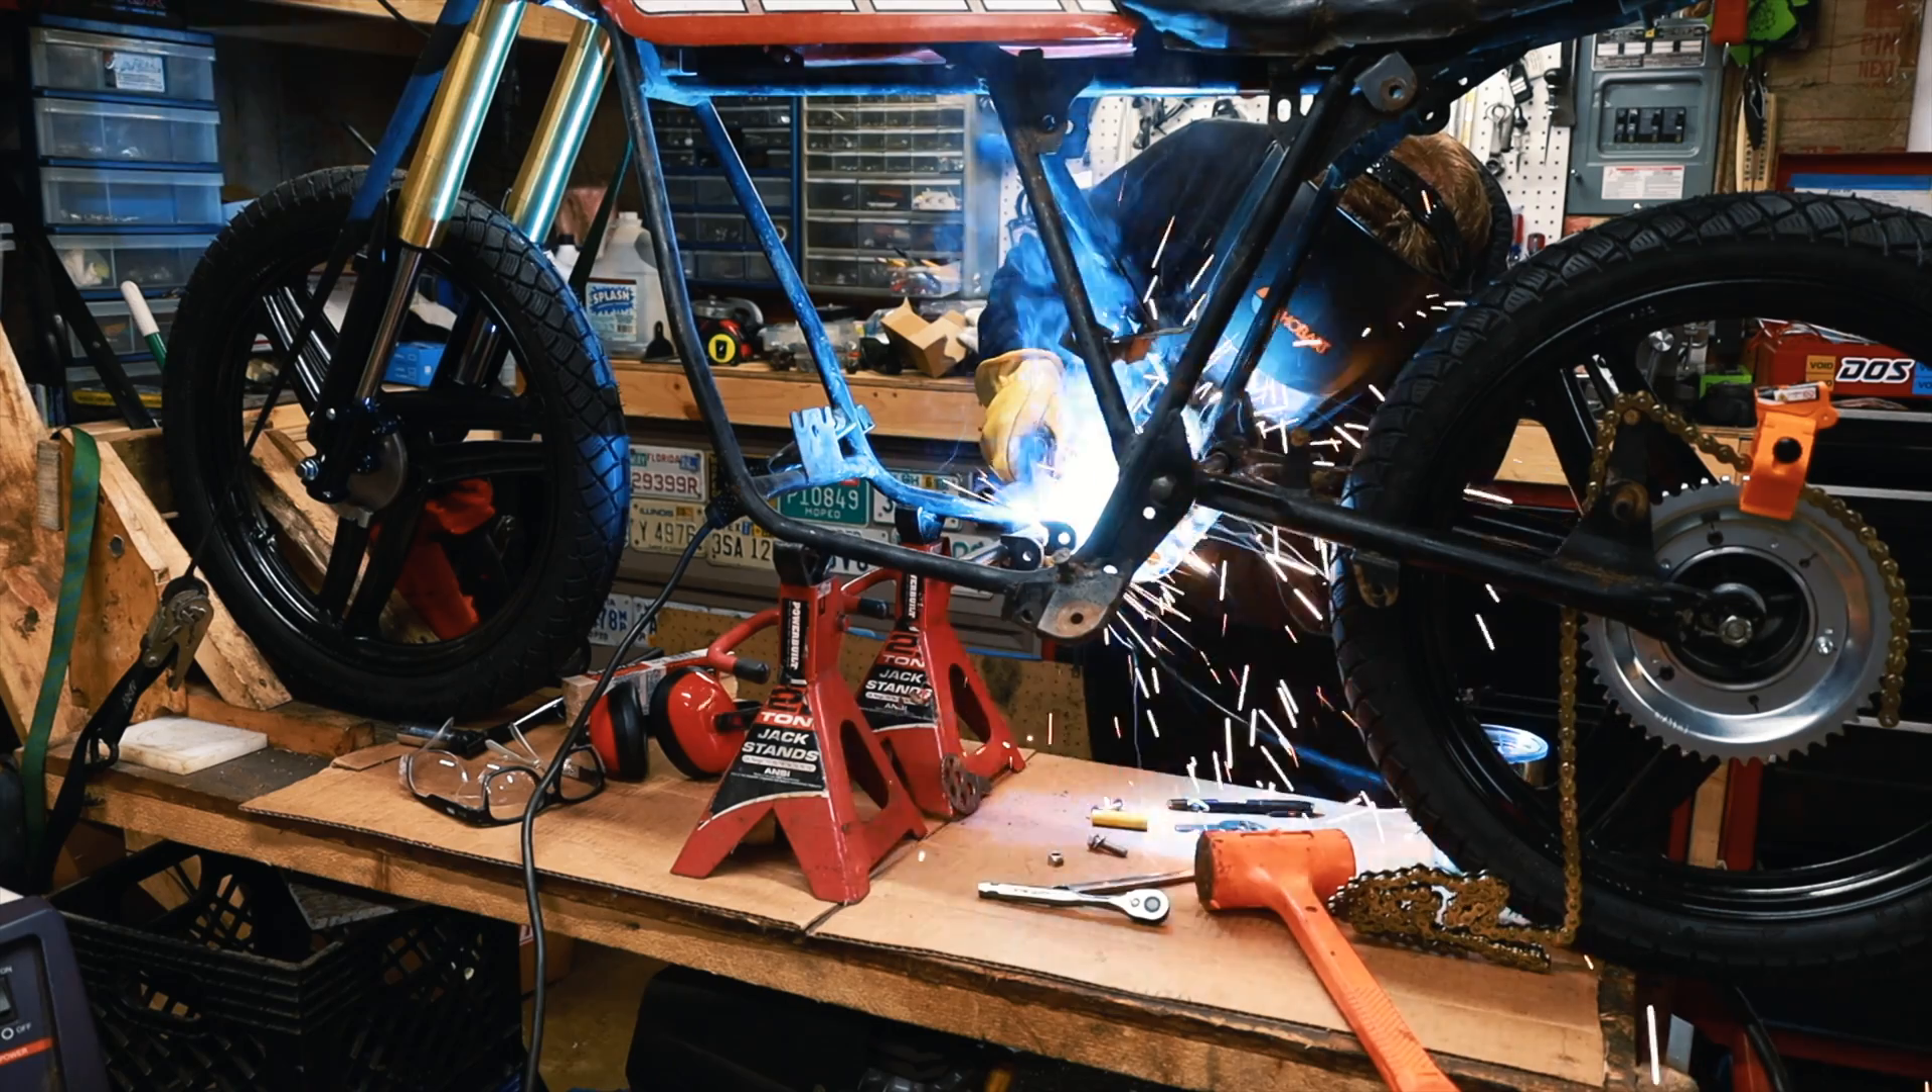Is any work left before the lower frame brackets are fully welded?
Yes.